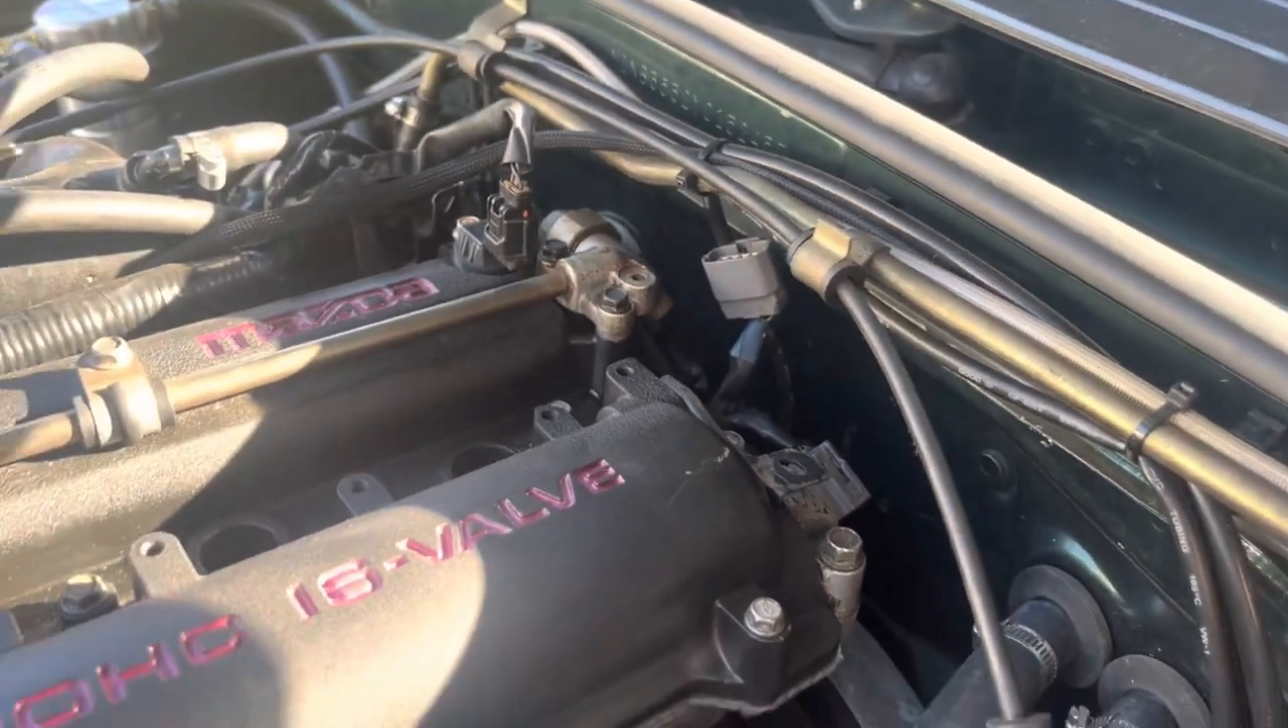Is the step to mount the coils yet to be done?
Yes.